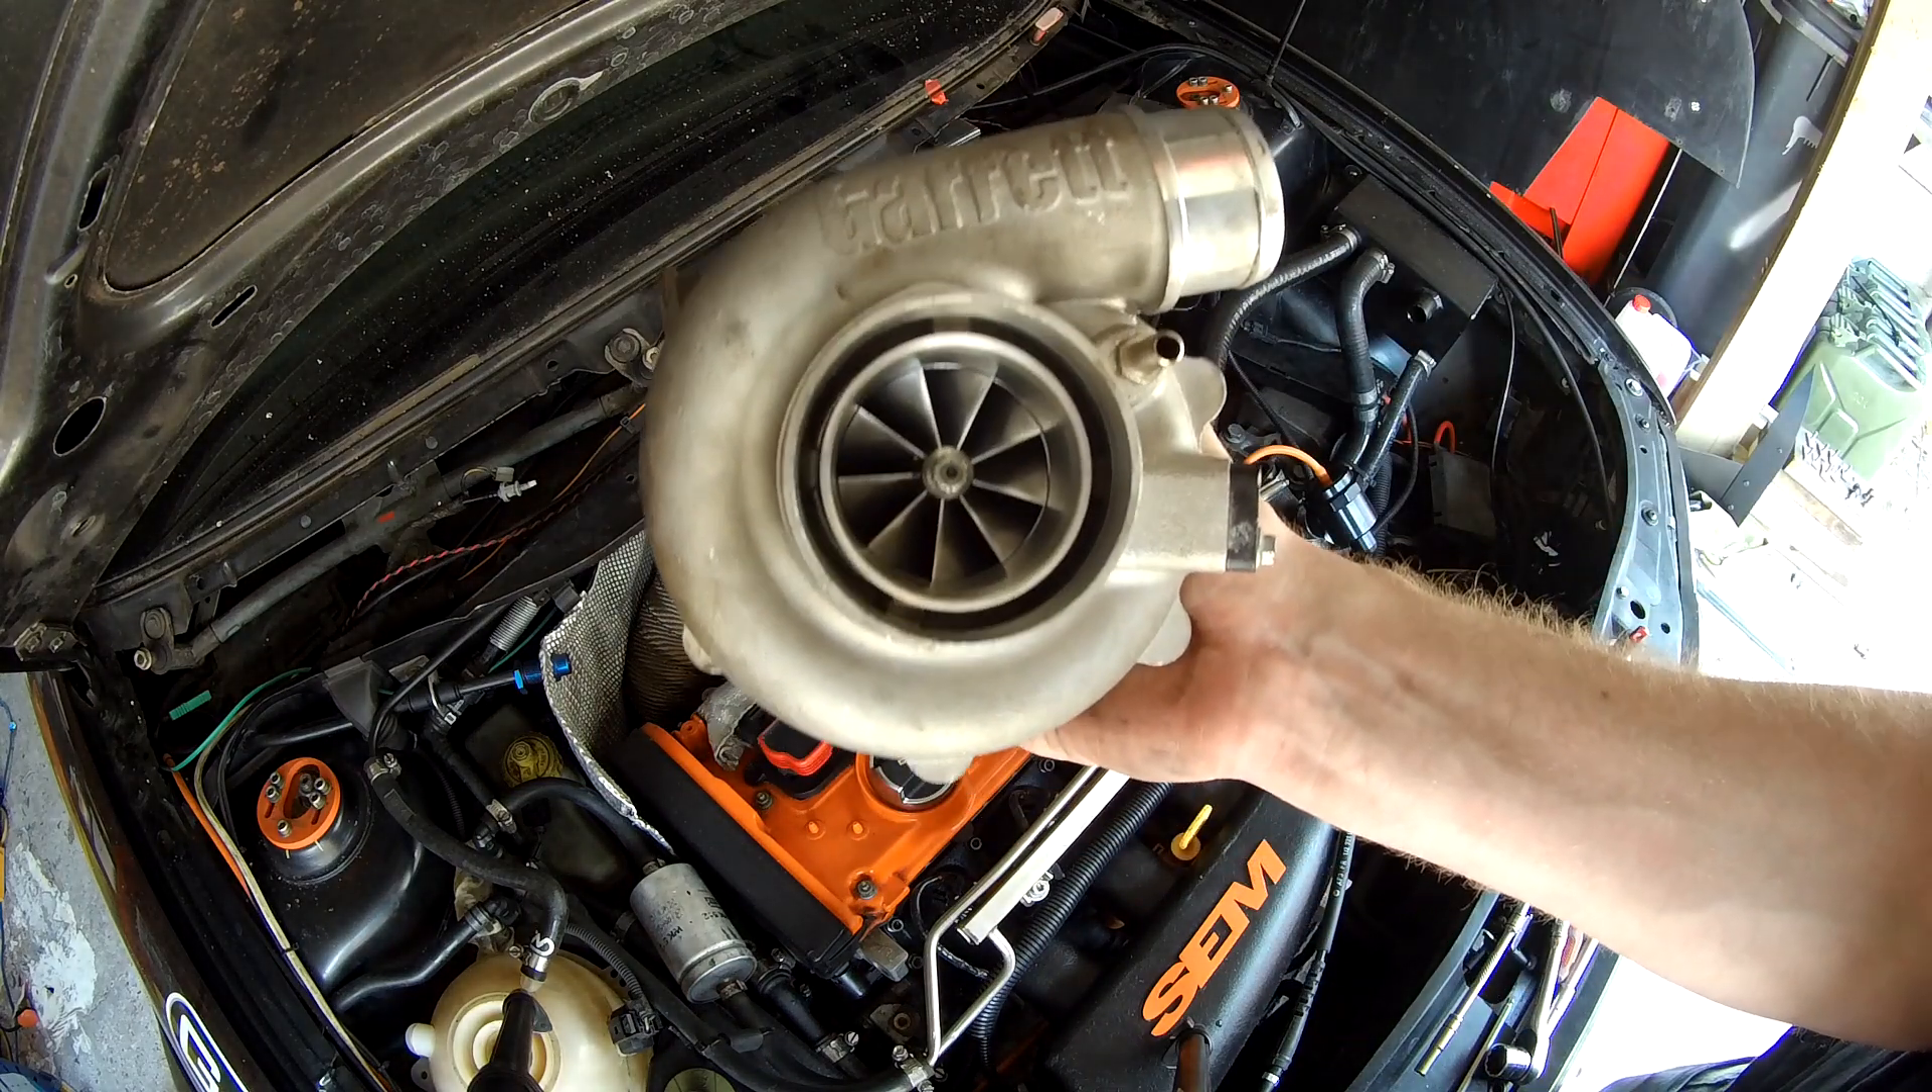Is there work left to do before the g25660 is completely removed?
No.